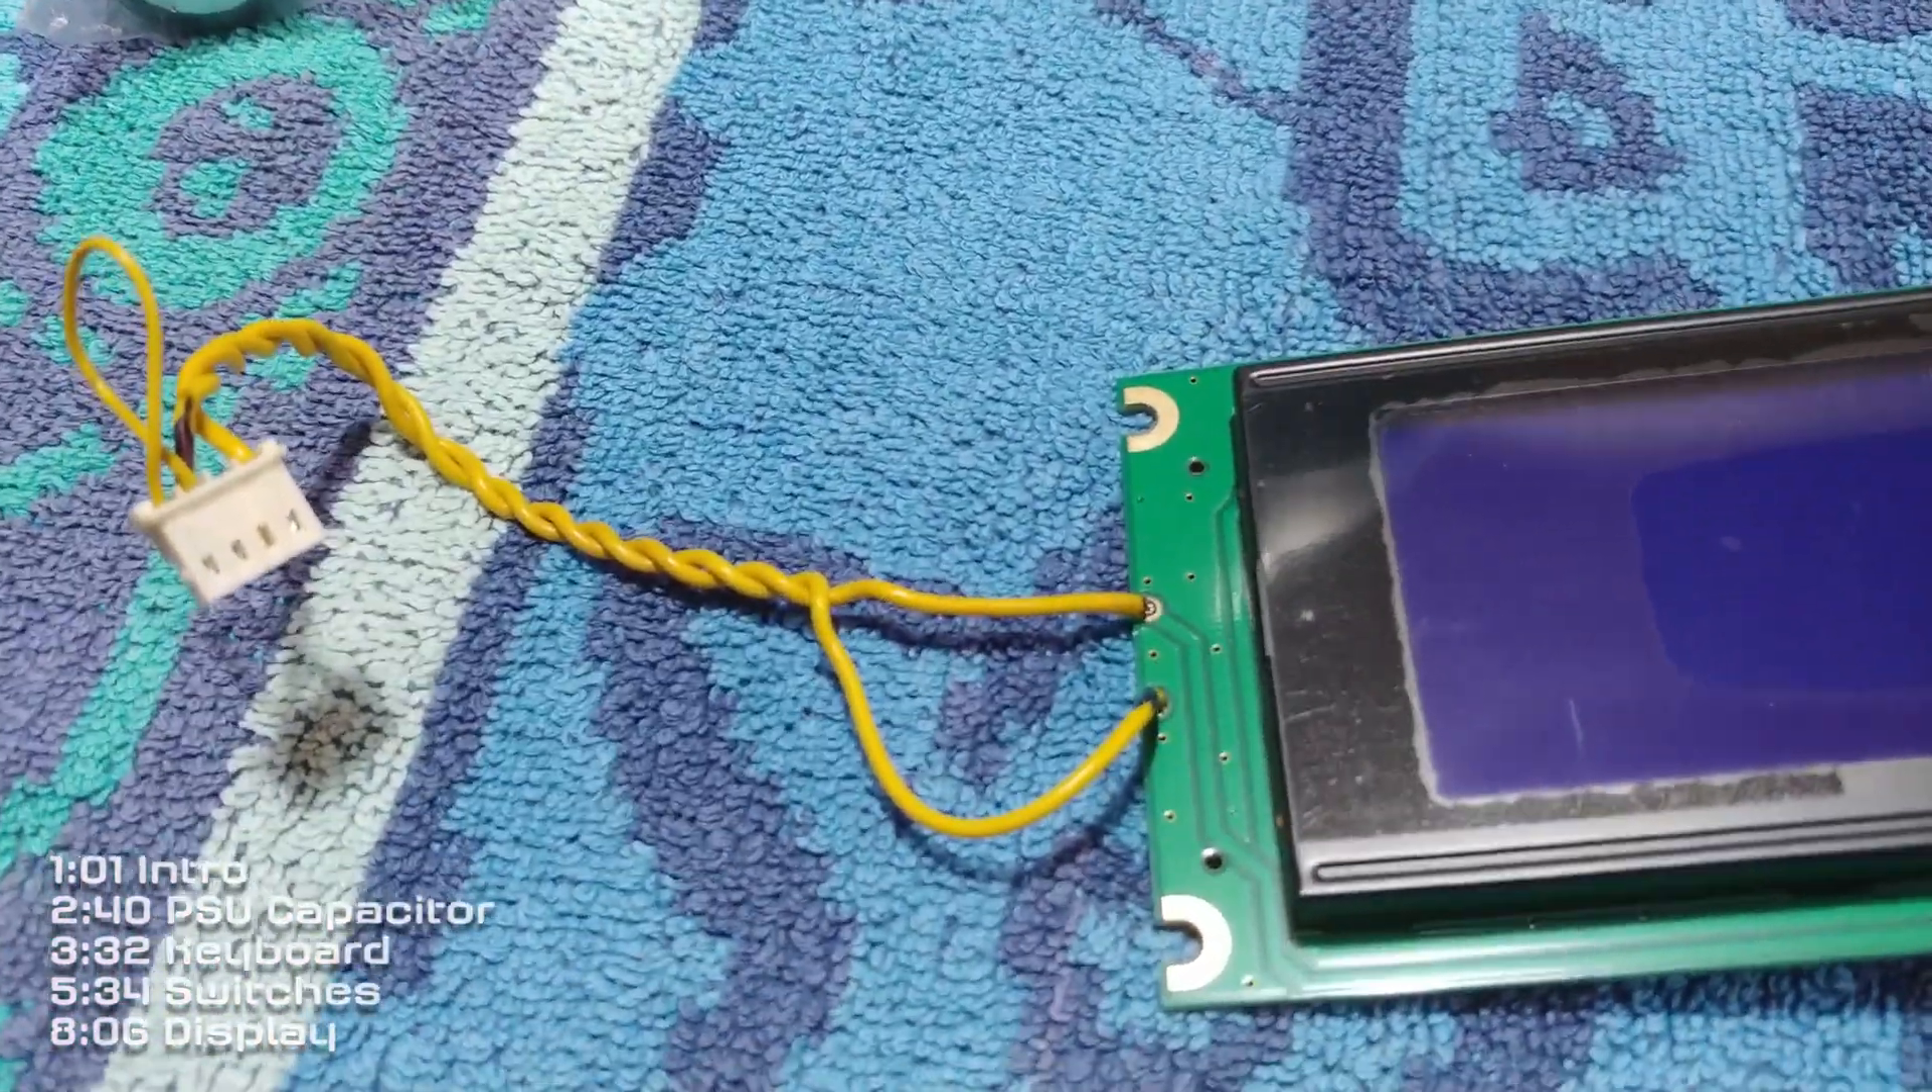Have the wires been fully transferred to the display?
Yes.